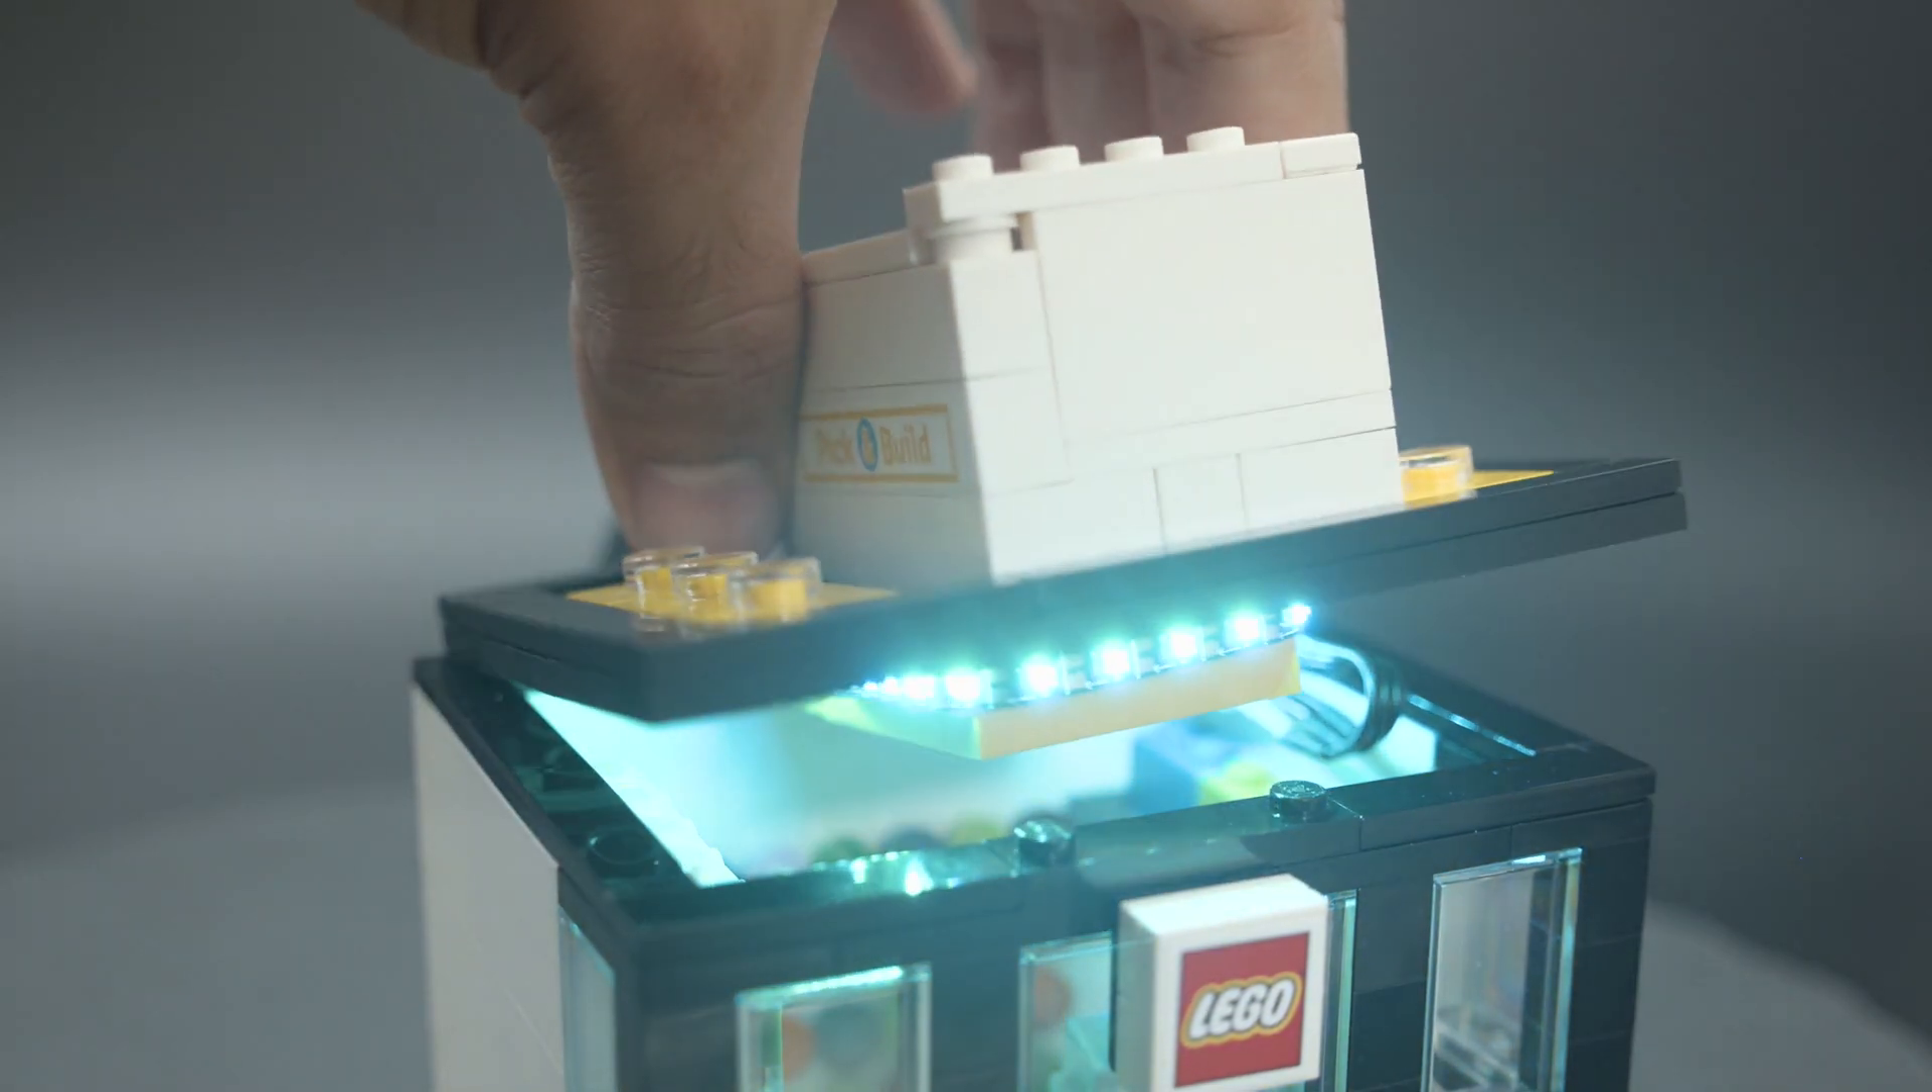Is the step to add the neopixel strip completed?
Yes.